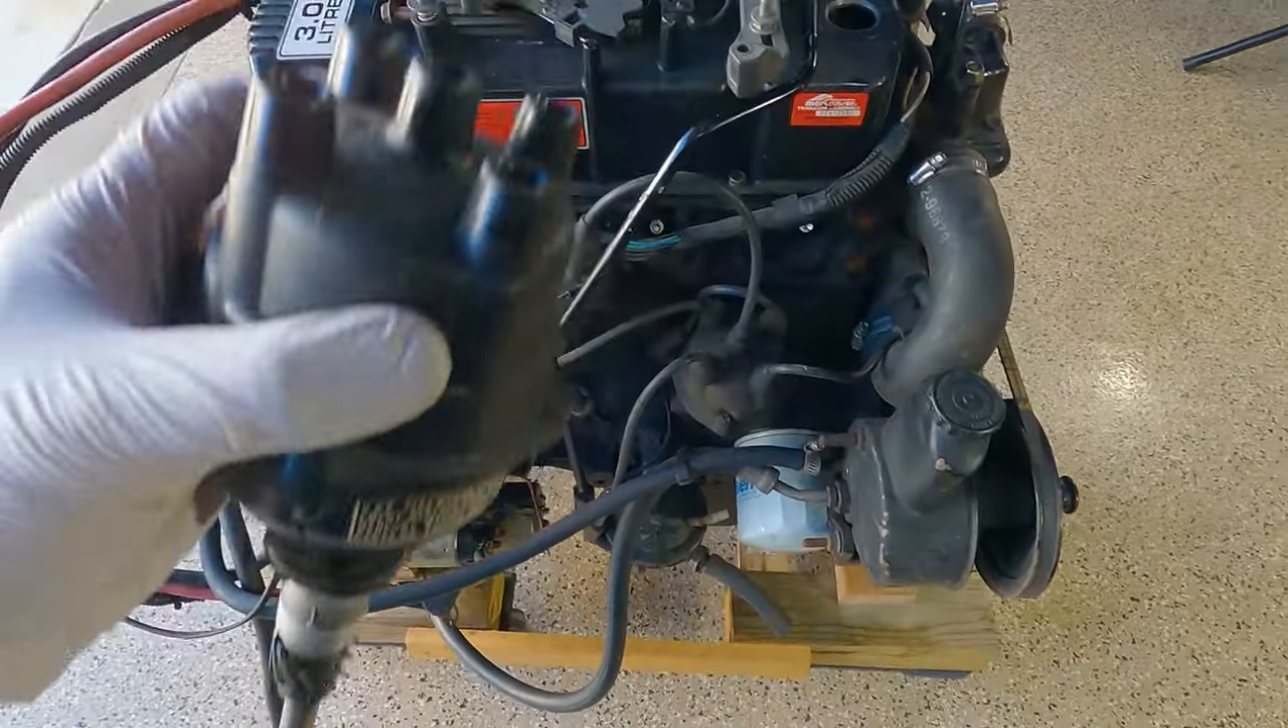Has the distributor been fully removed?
Yes.